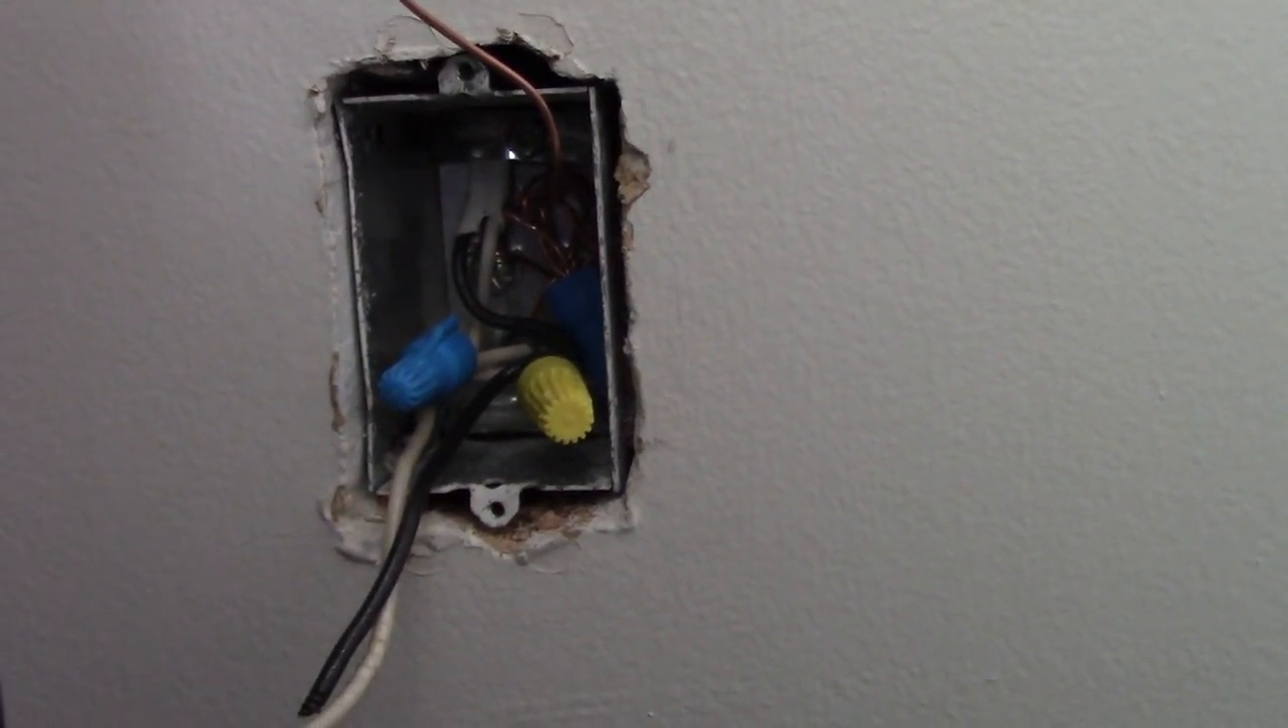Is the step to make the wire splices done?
Yes.